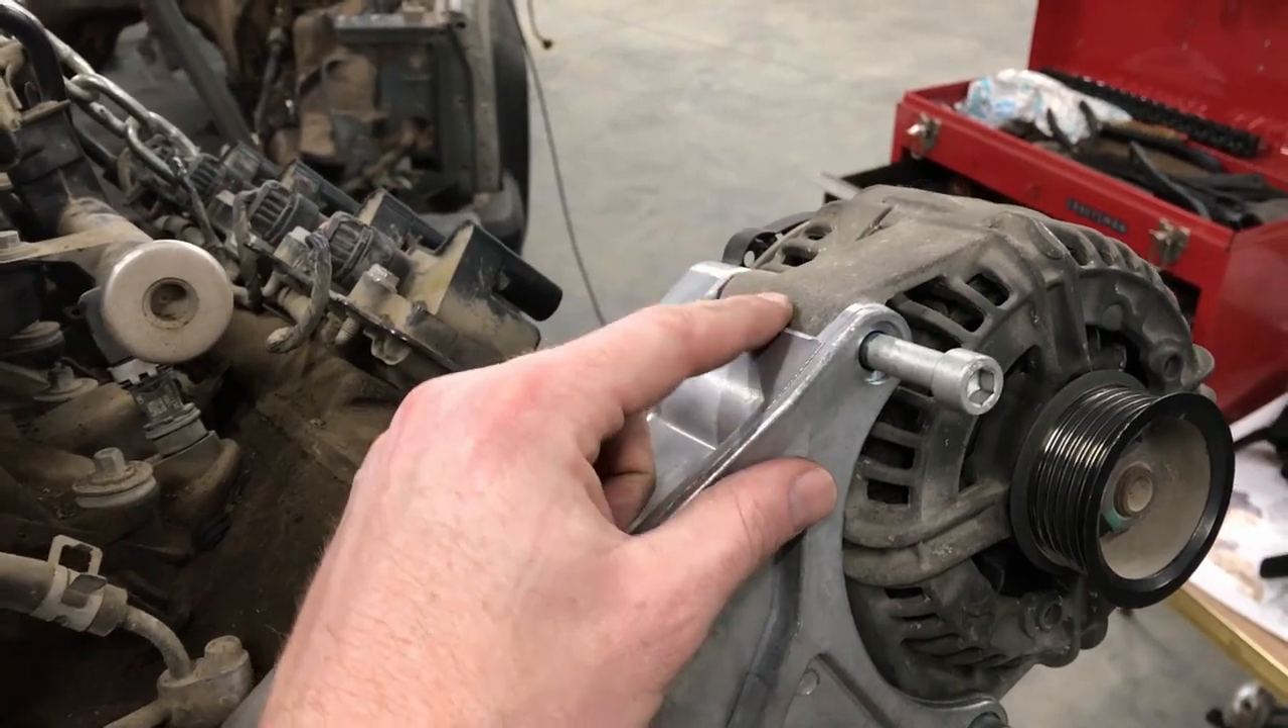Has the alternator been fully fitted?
No.